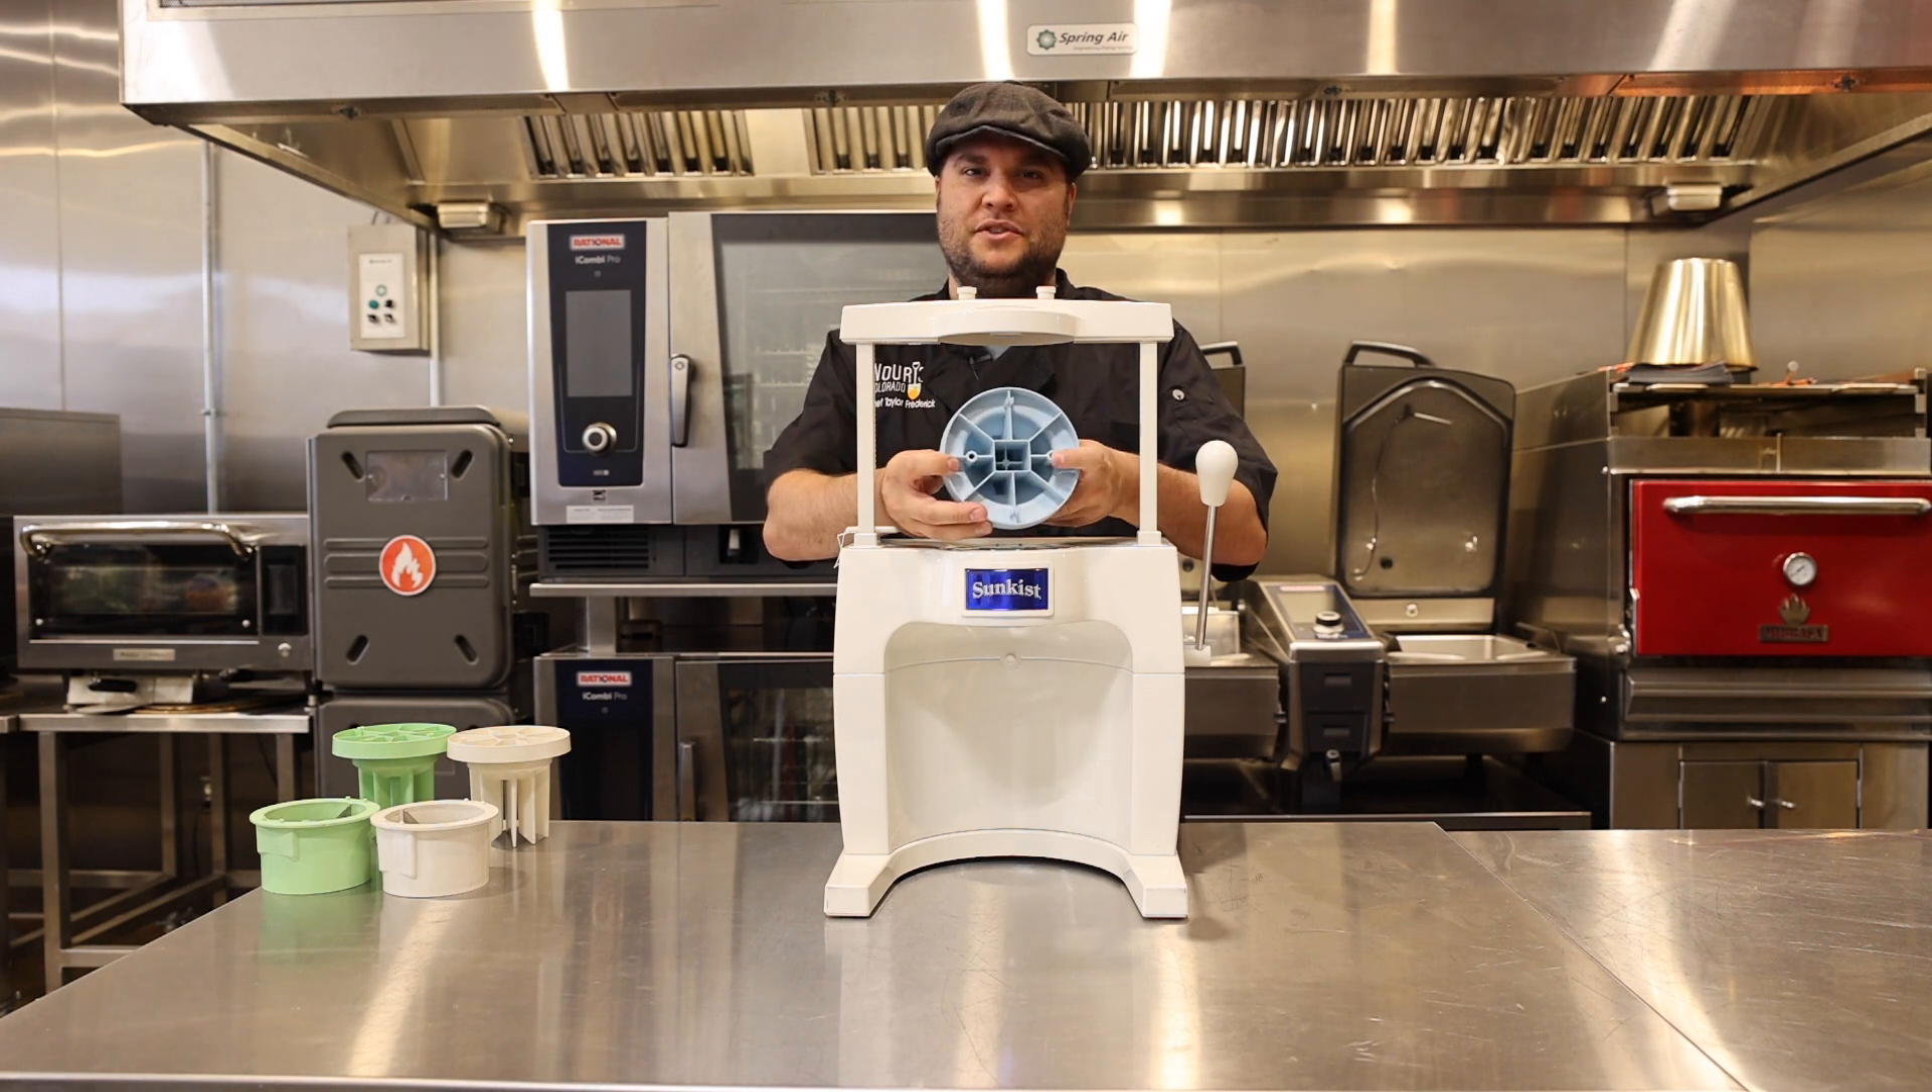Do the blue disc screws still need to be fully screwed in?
Yes.